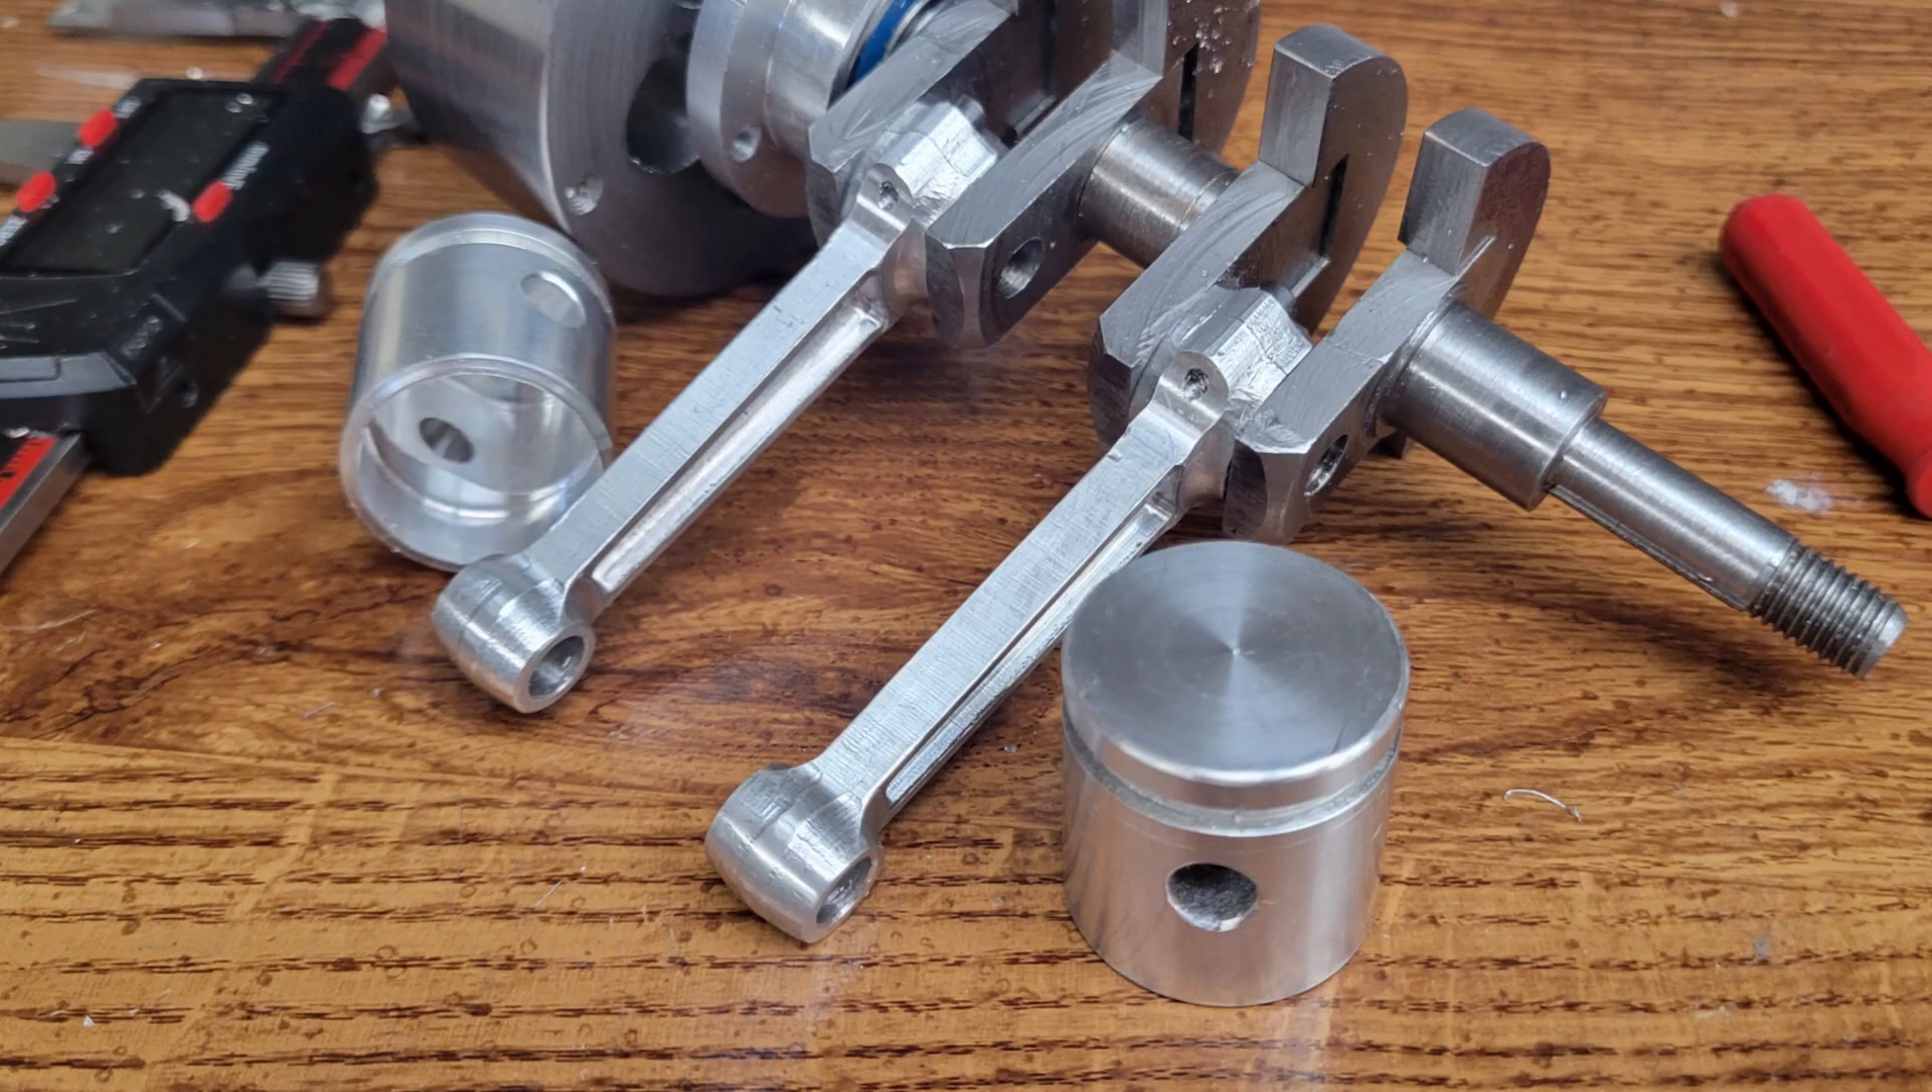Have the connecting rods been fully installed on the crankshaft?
Yes.